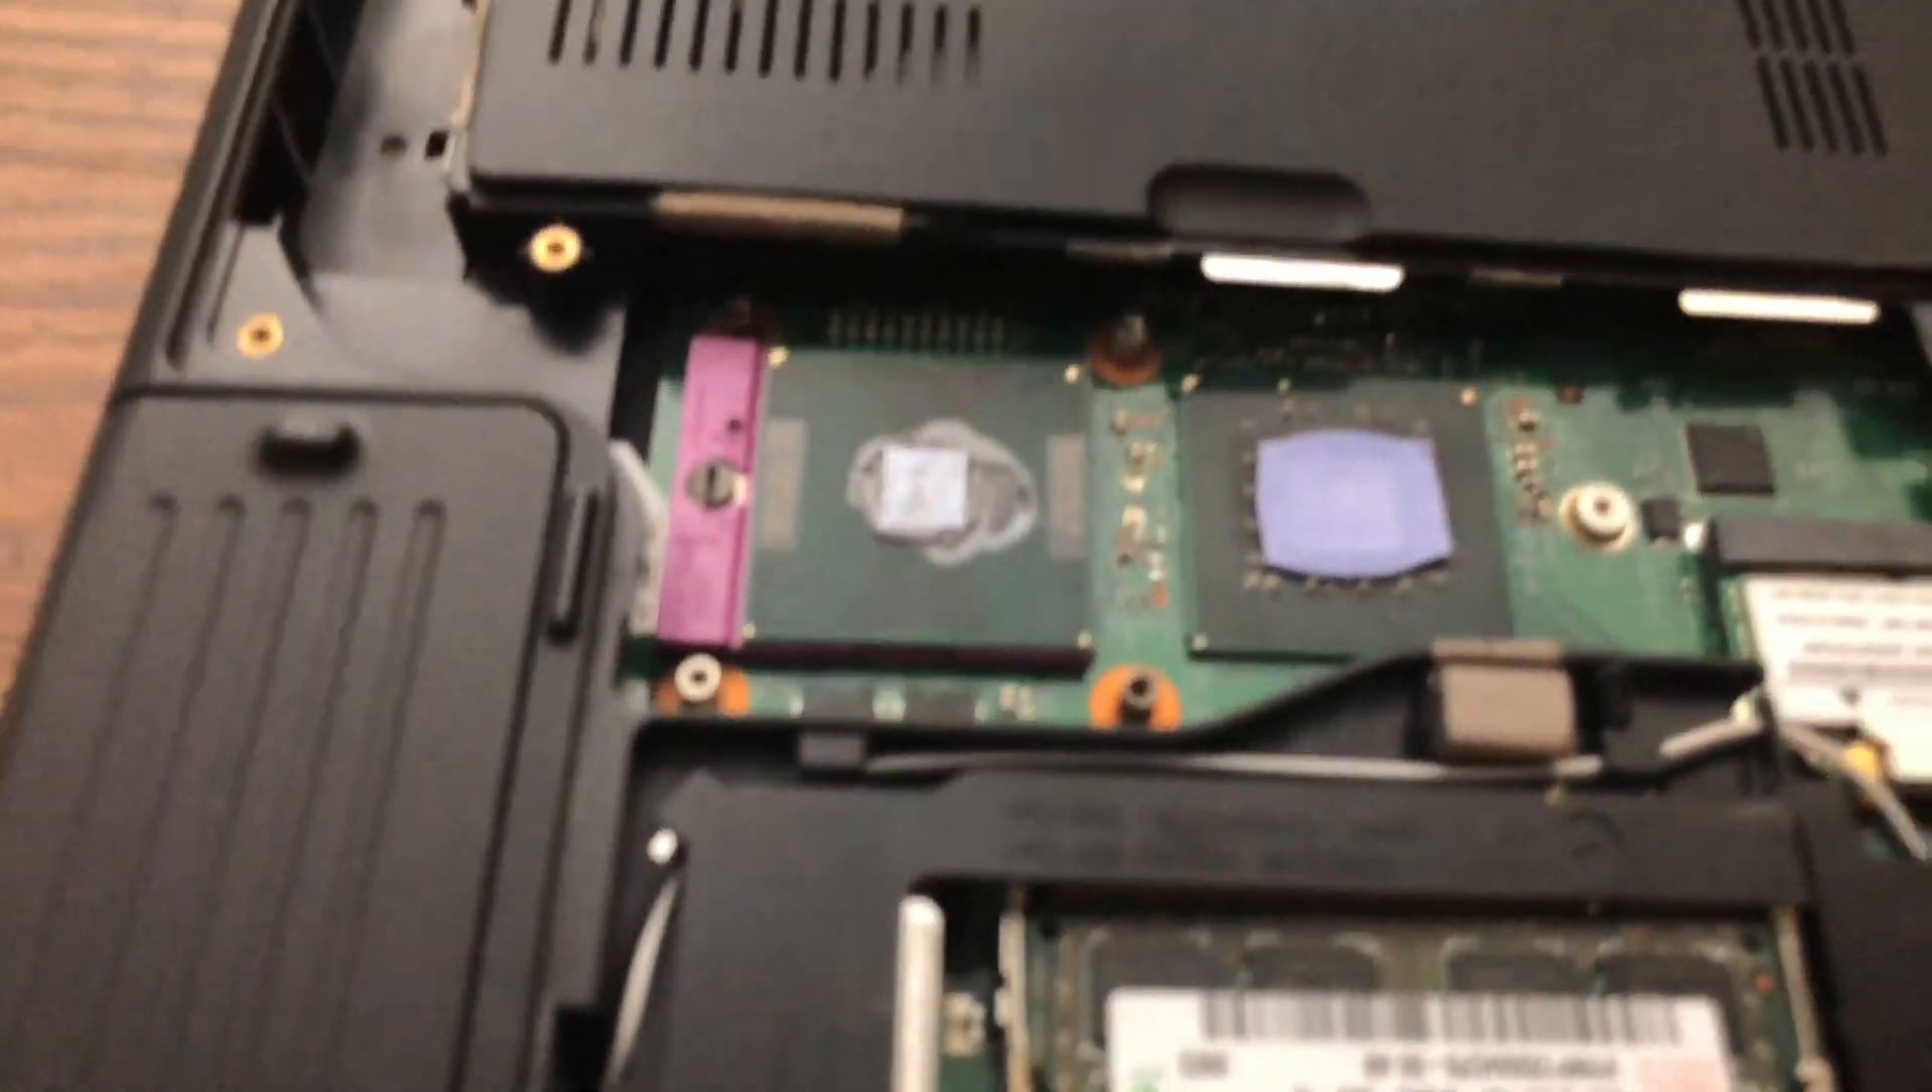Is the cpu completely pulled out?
No.